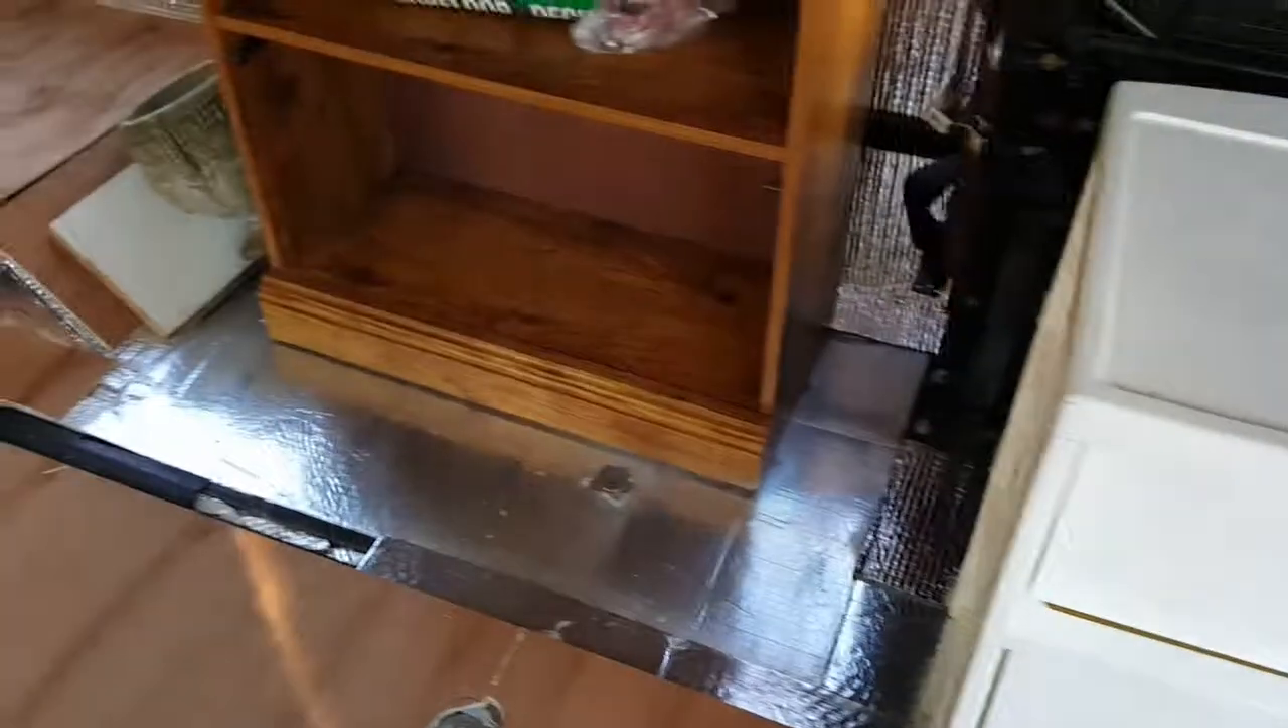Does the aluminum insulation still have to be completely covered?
Yes.